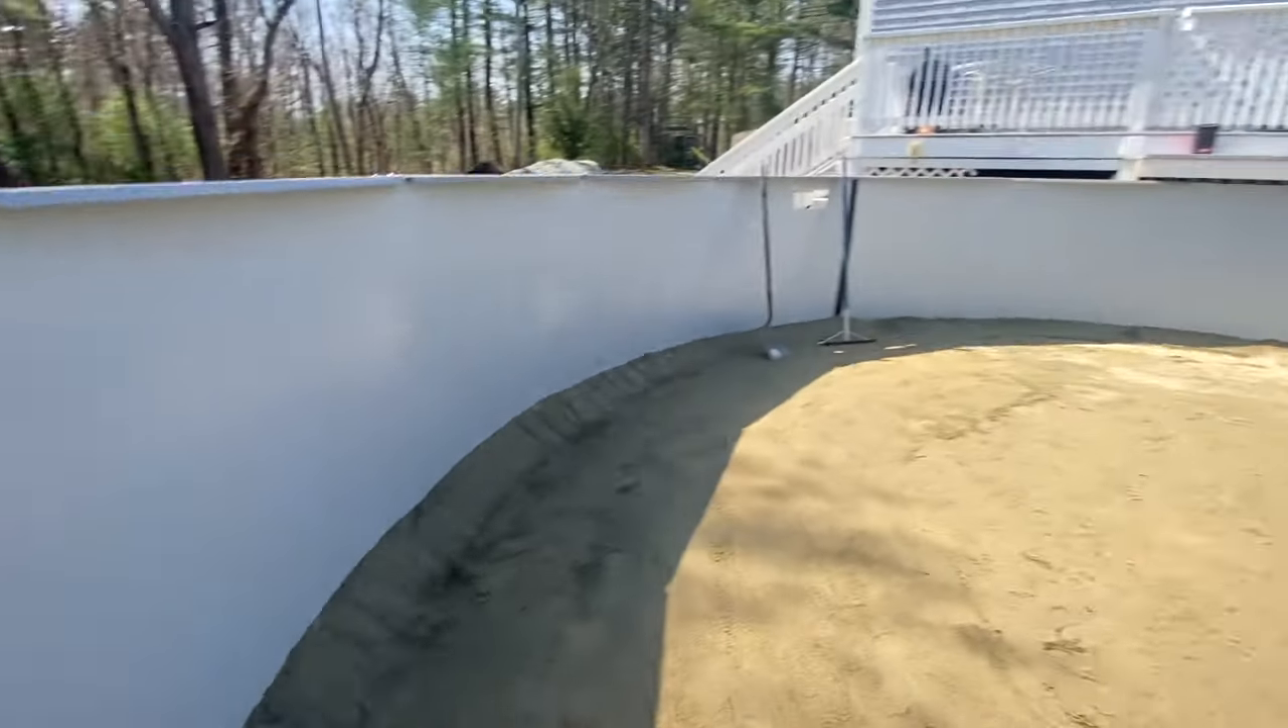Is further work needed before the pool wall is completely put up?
No.